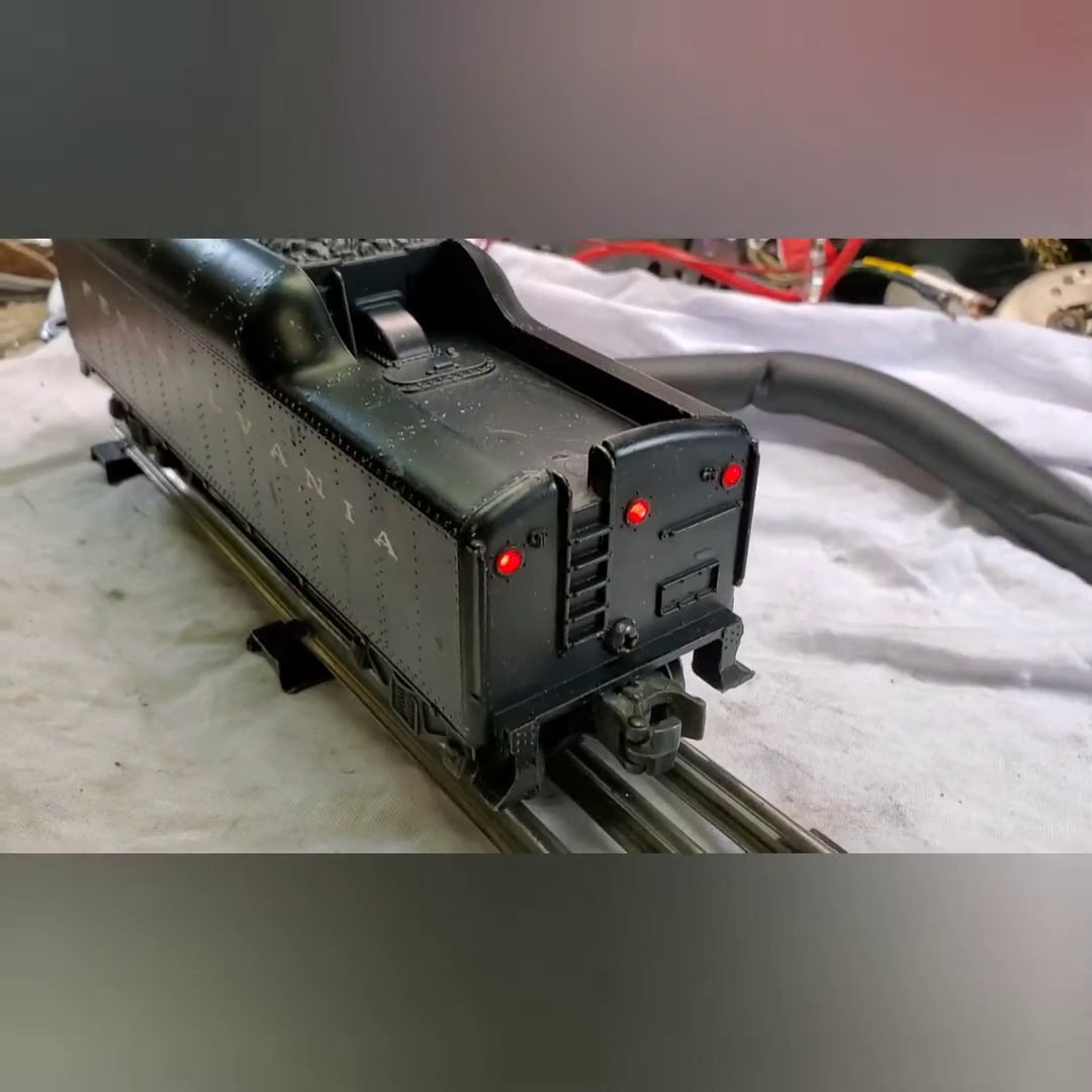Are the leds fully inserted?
Yes.